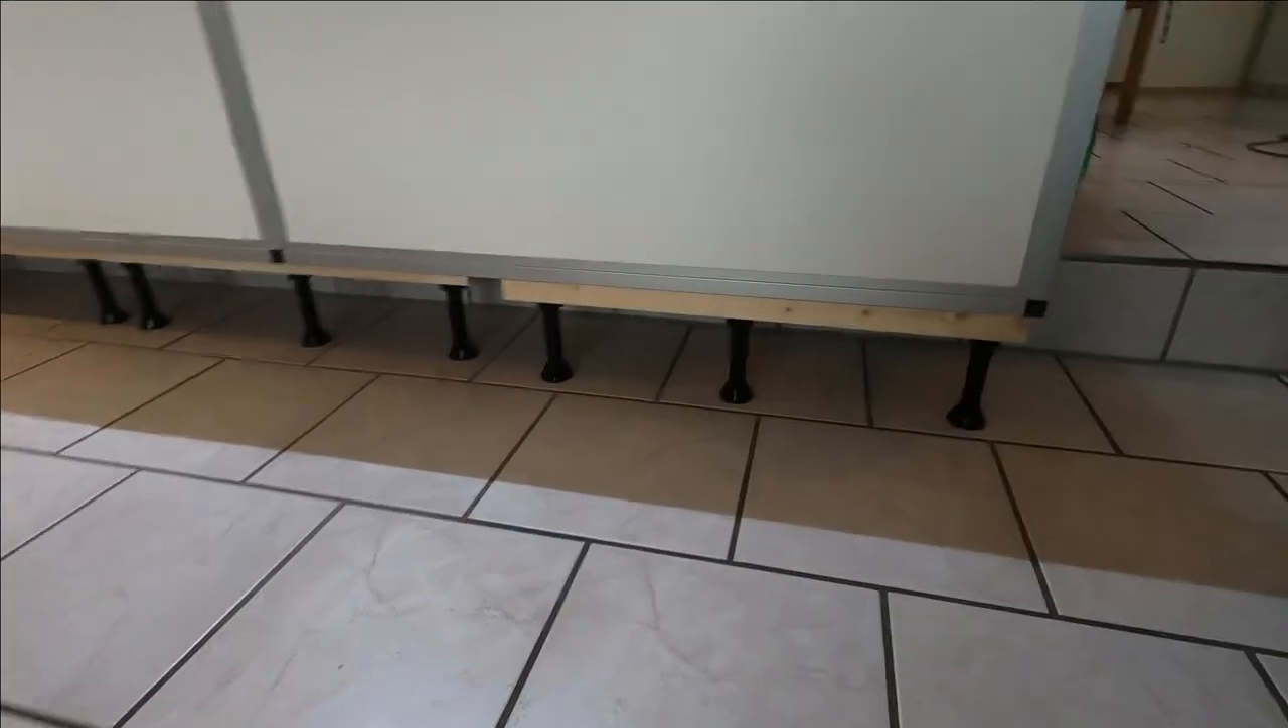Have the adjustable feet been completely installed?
Yes.